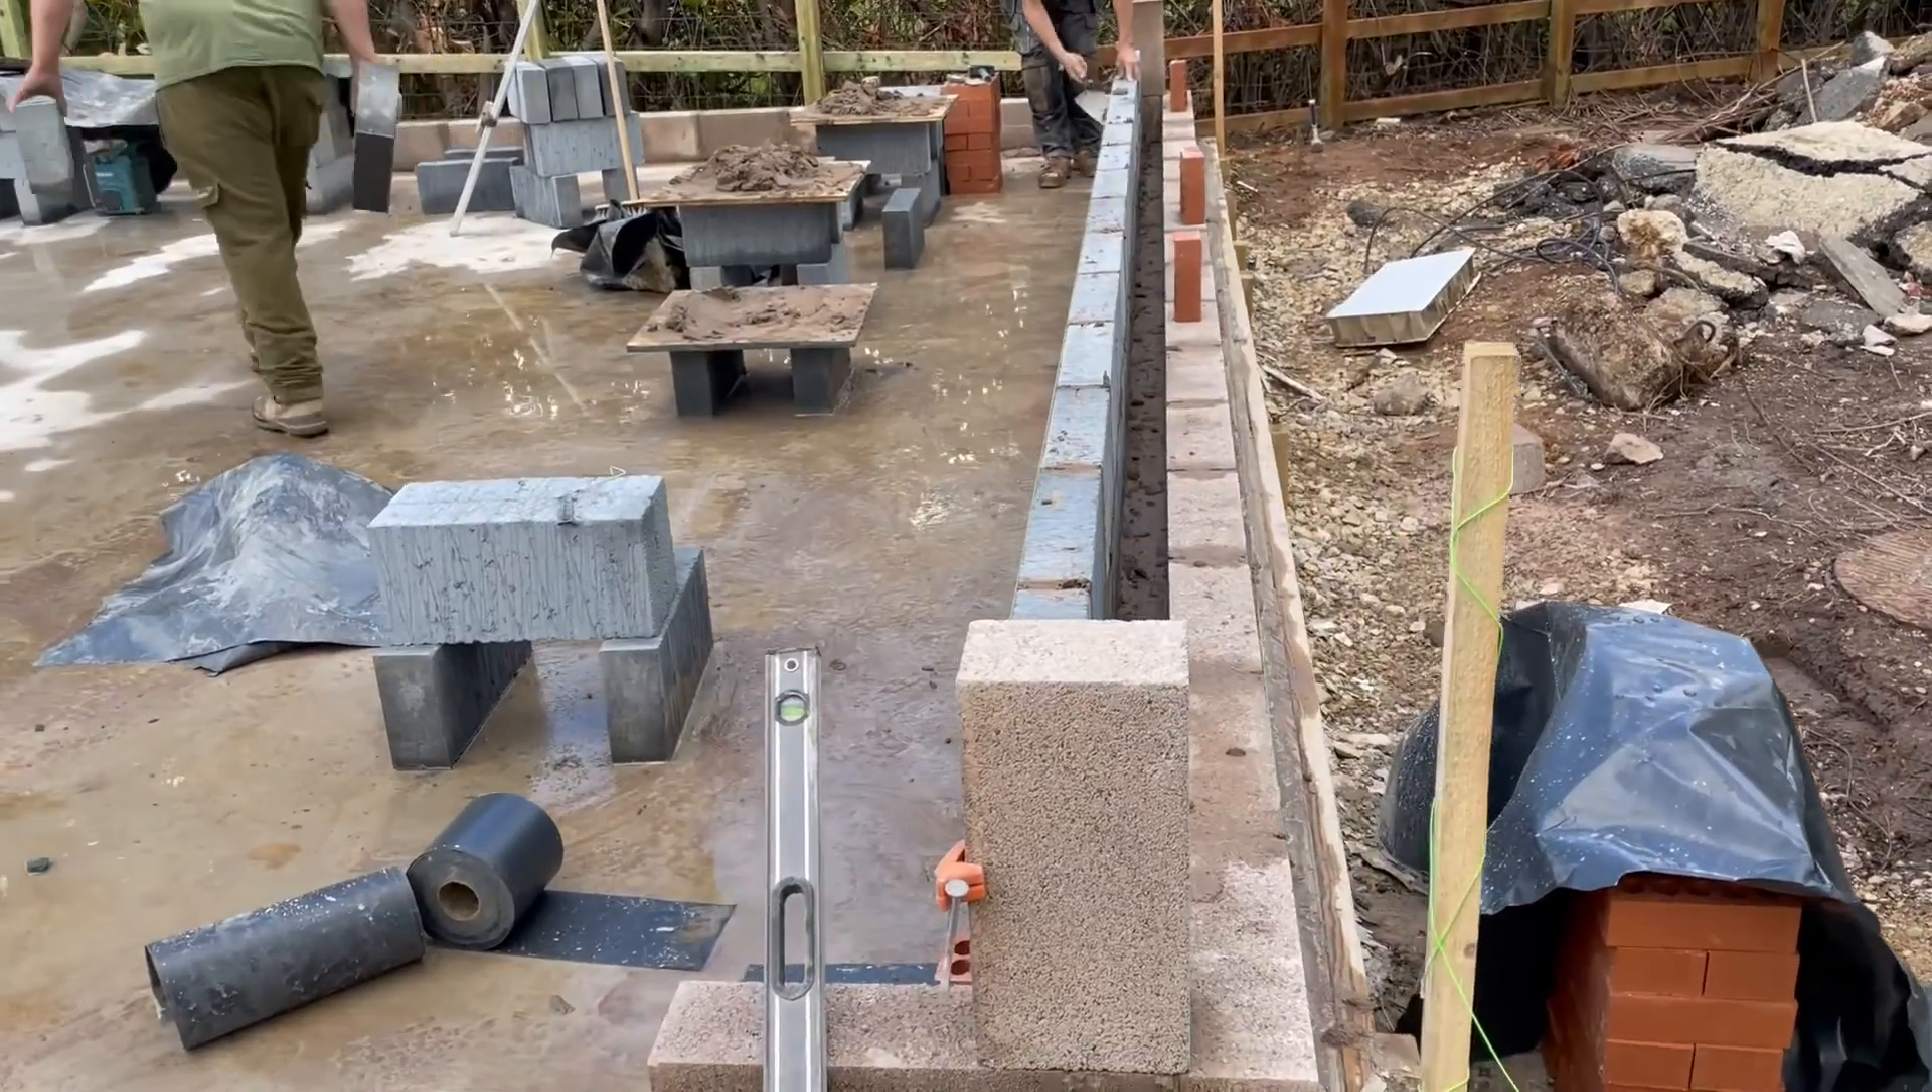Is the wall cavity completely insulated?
No.